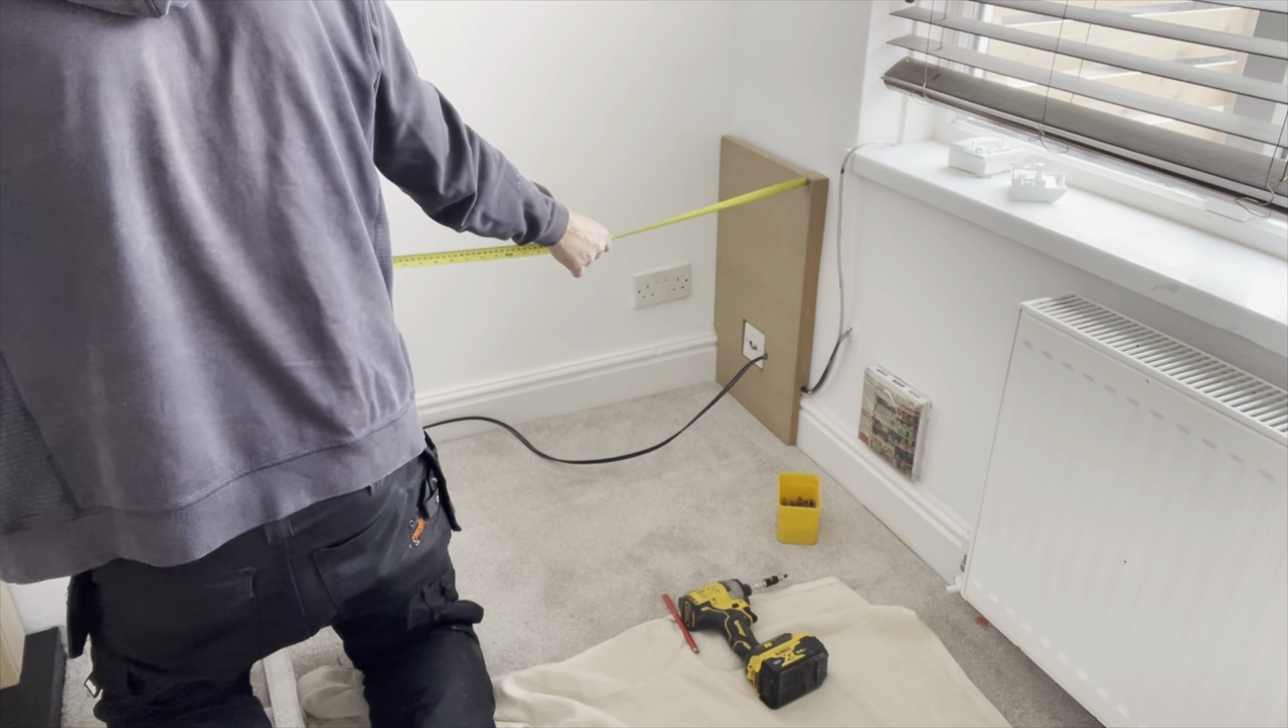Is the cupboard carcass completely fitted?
No.